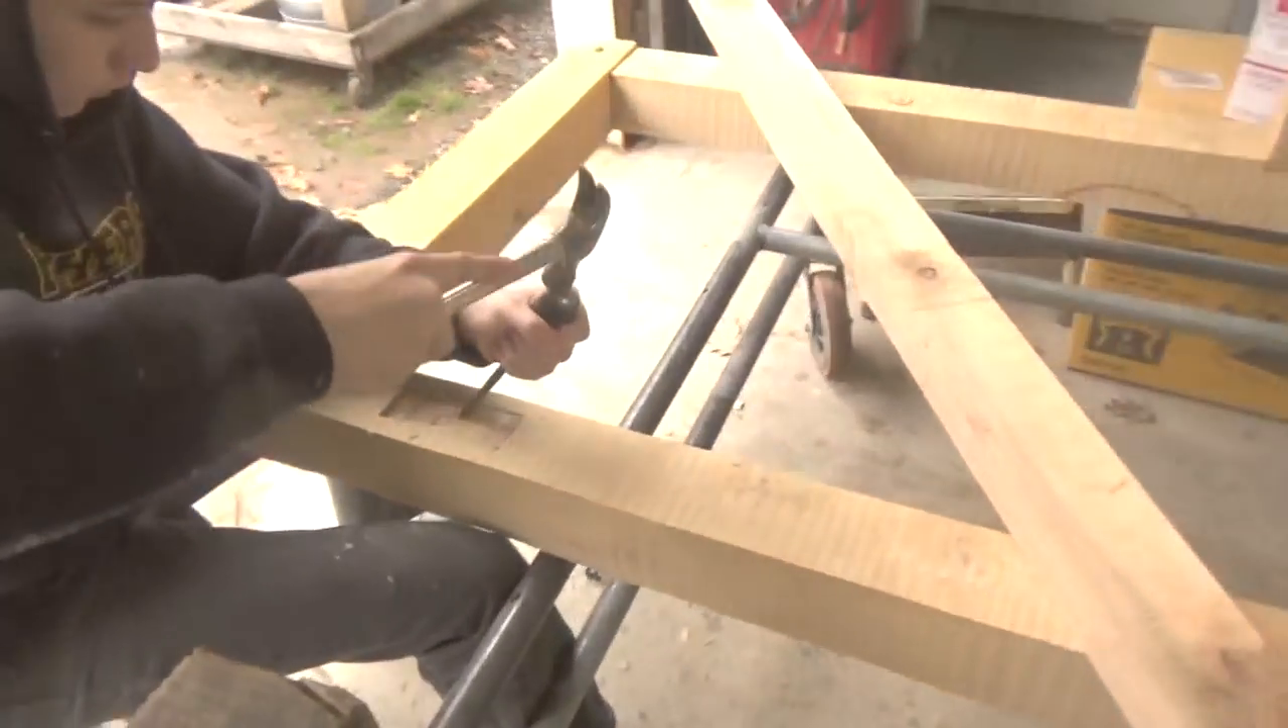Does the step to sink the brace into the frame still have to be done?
Yes.